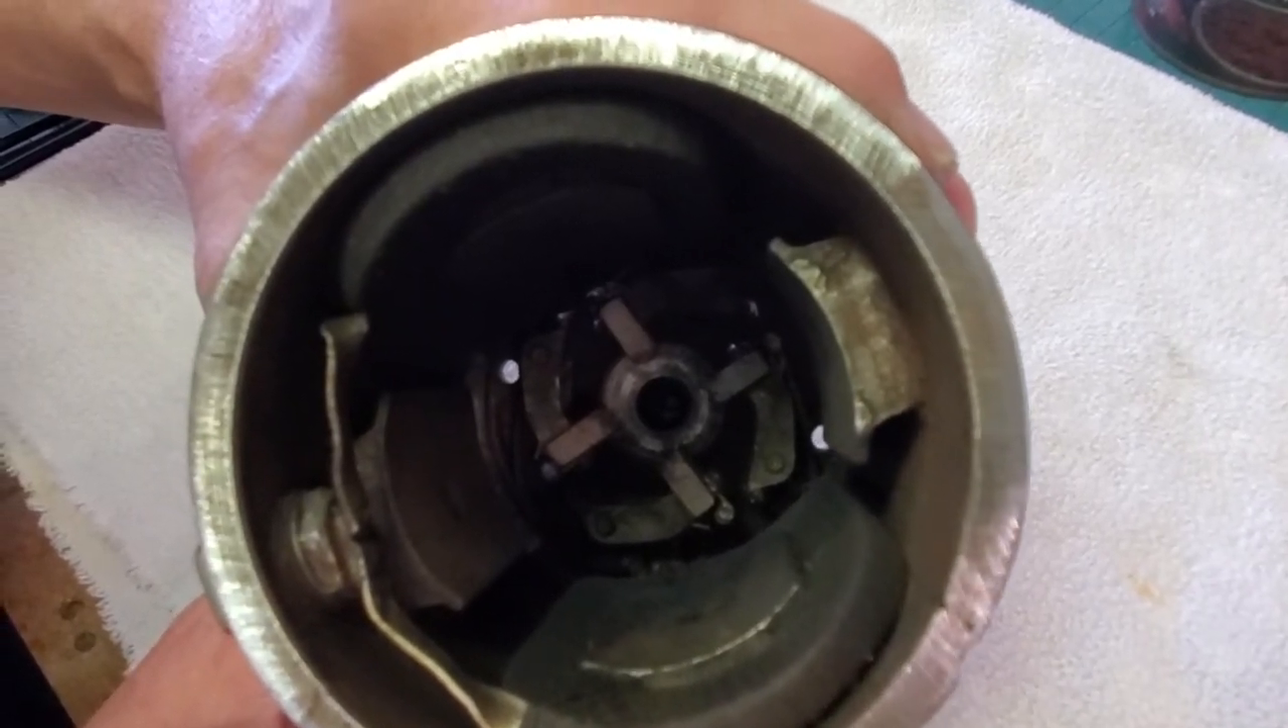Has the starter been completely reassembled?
No.